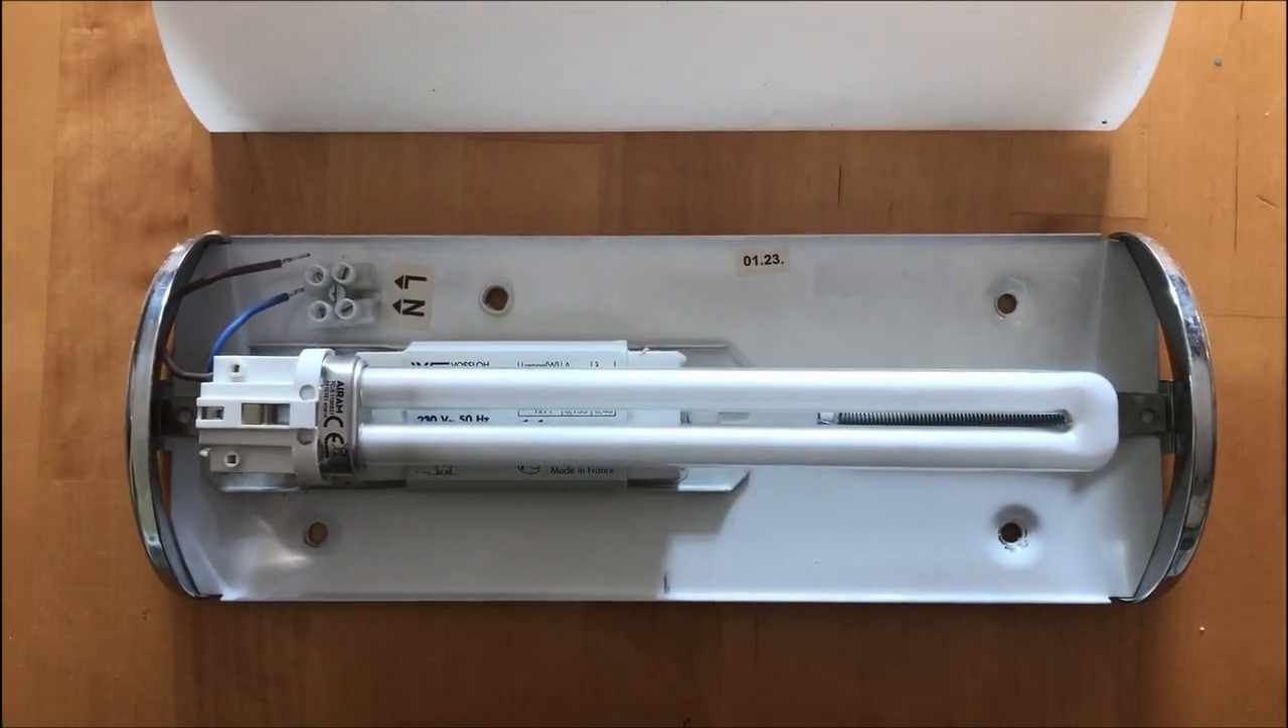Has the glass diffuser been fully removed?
Yes.